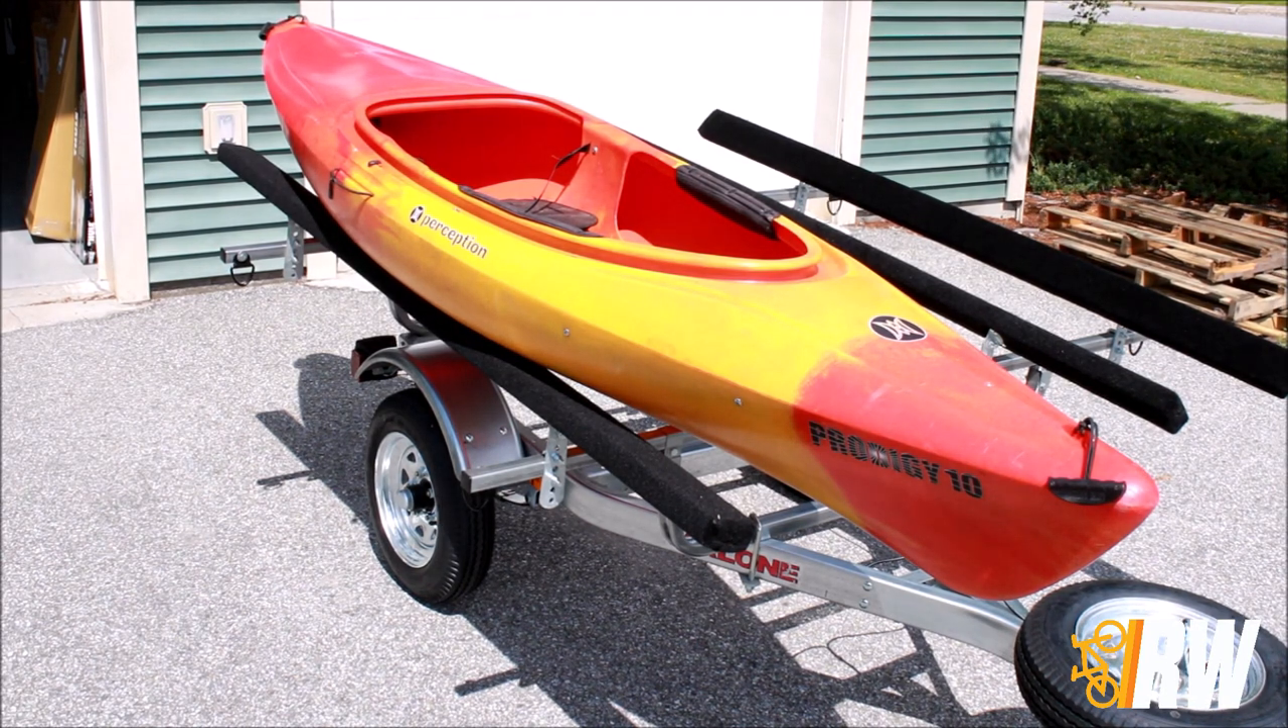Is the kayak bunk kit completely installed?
Yes.